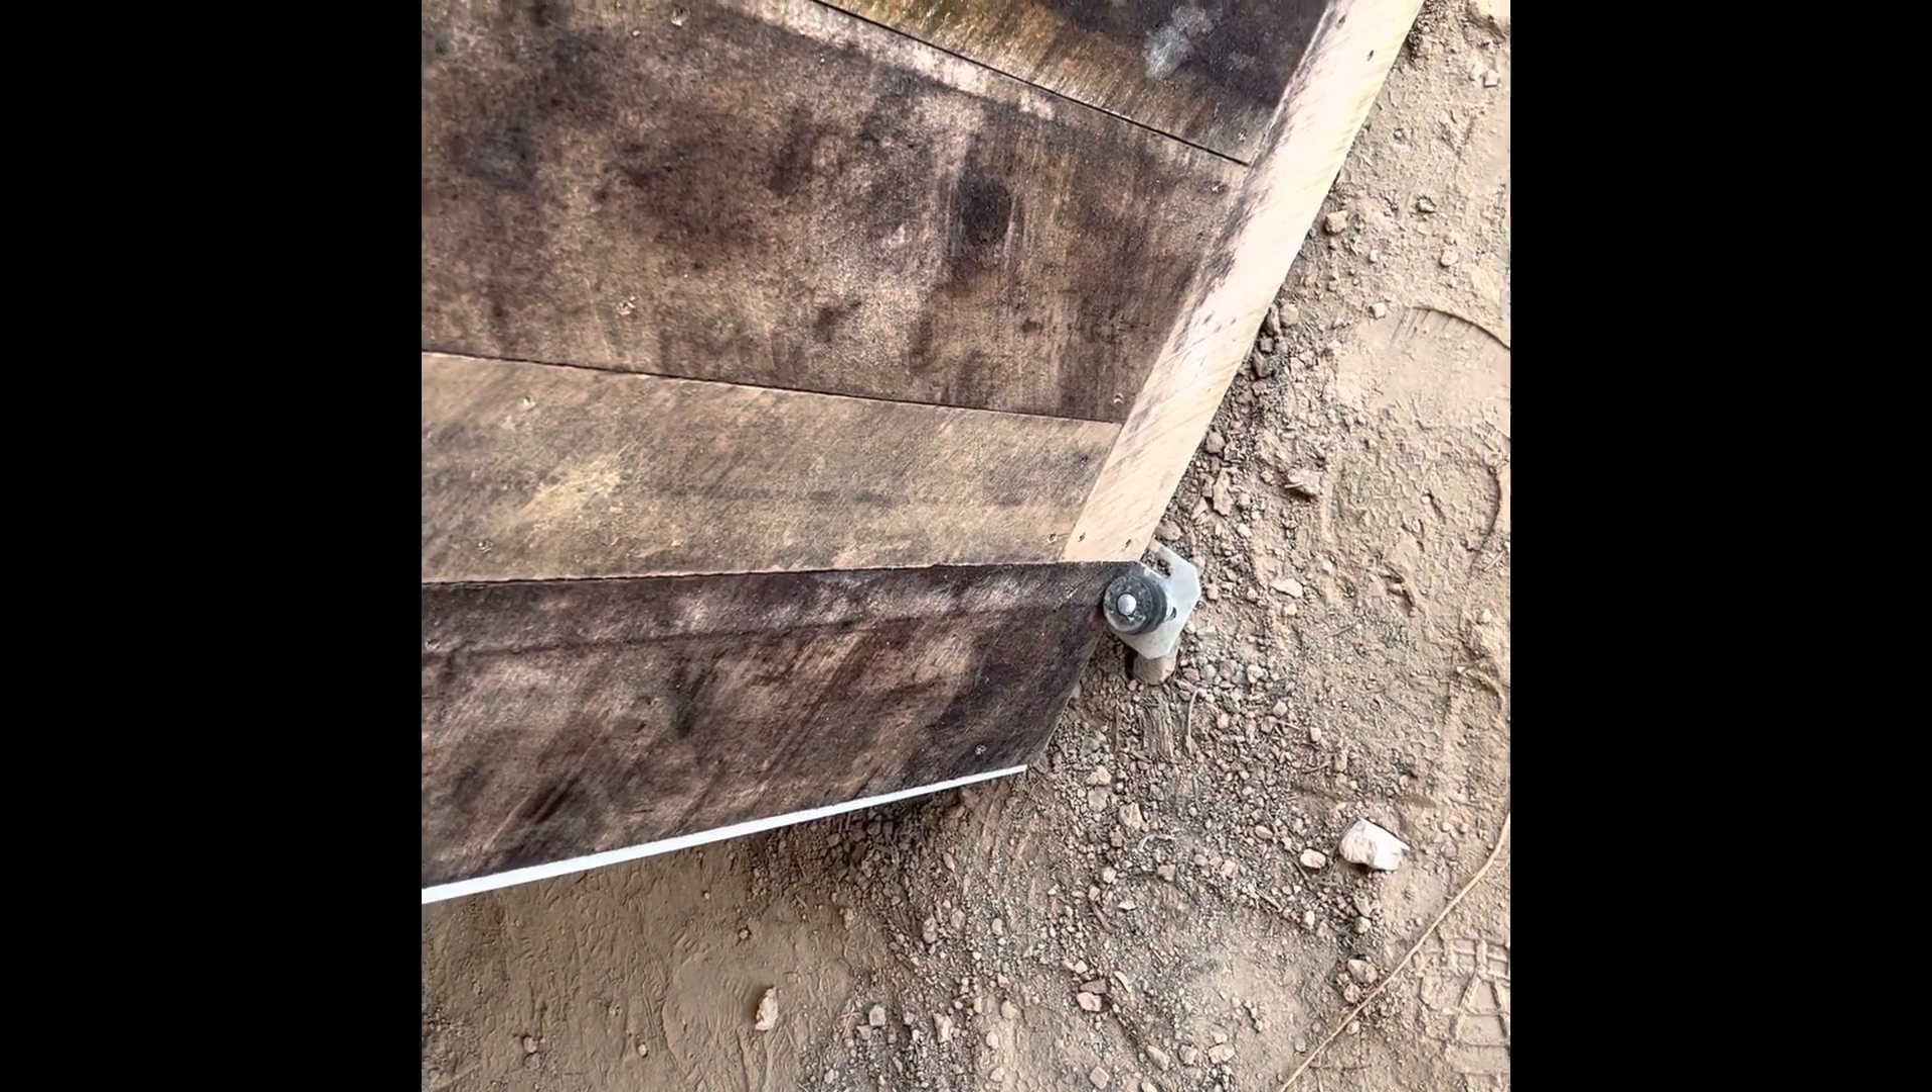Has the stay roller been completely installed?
Yes.